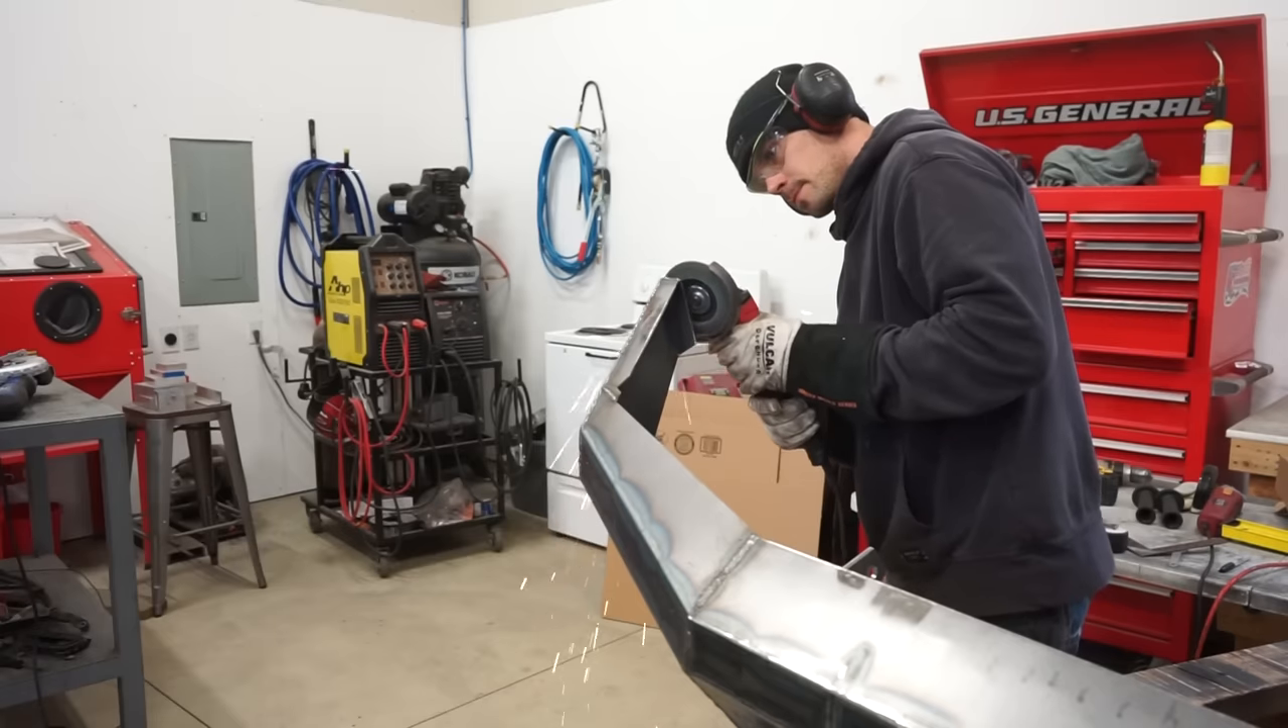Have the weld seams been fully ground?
No.